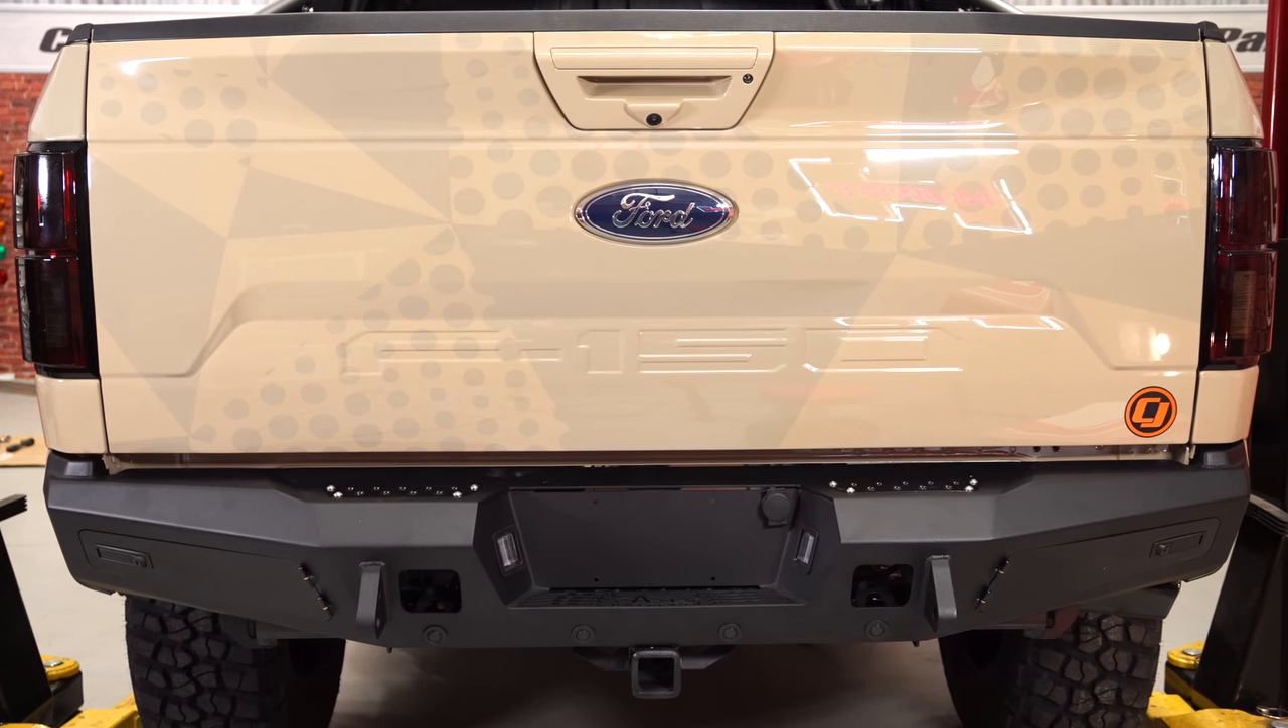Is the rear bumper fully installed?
Yes.